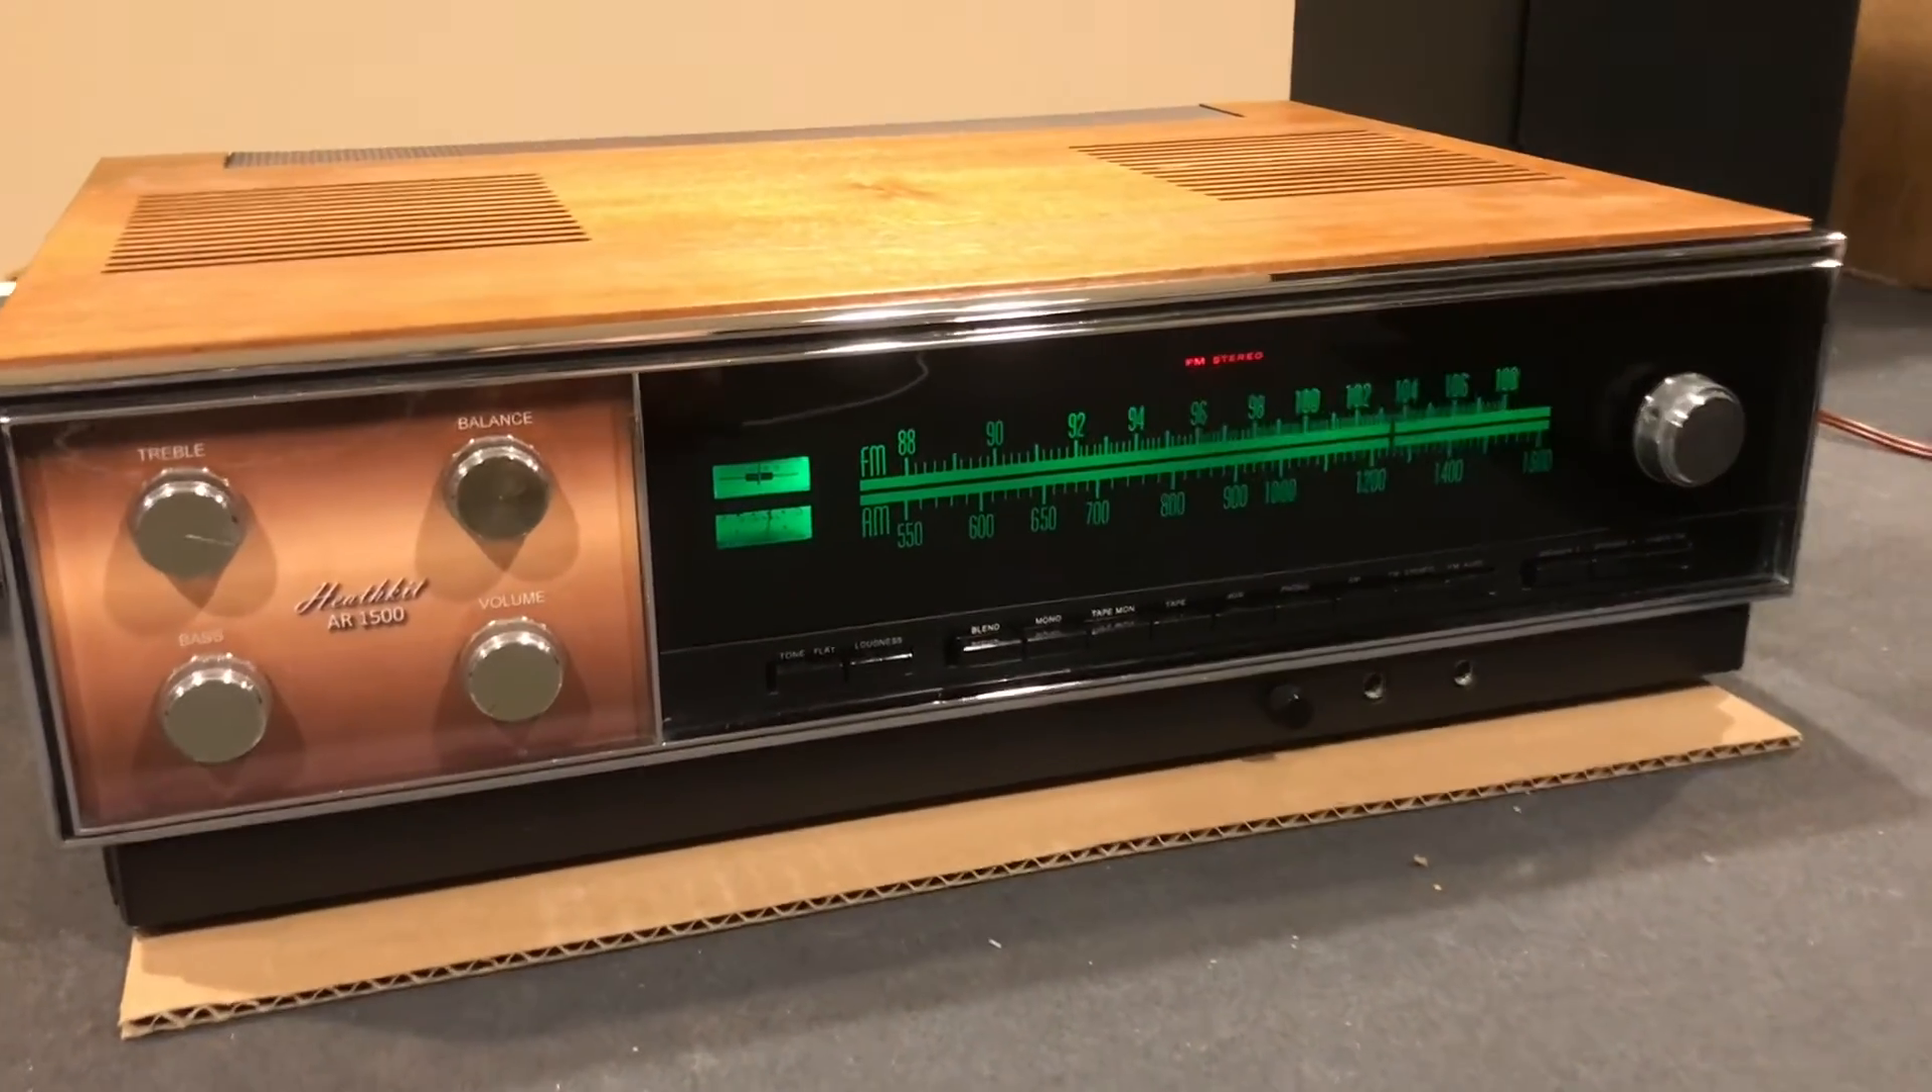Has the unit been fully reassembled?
Yes.